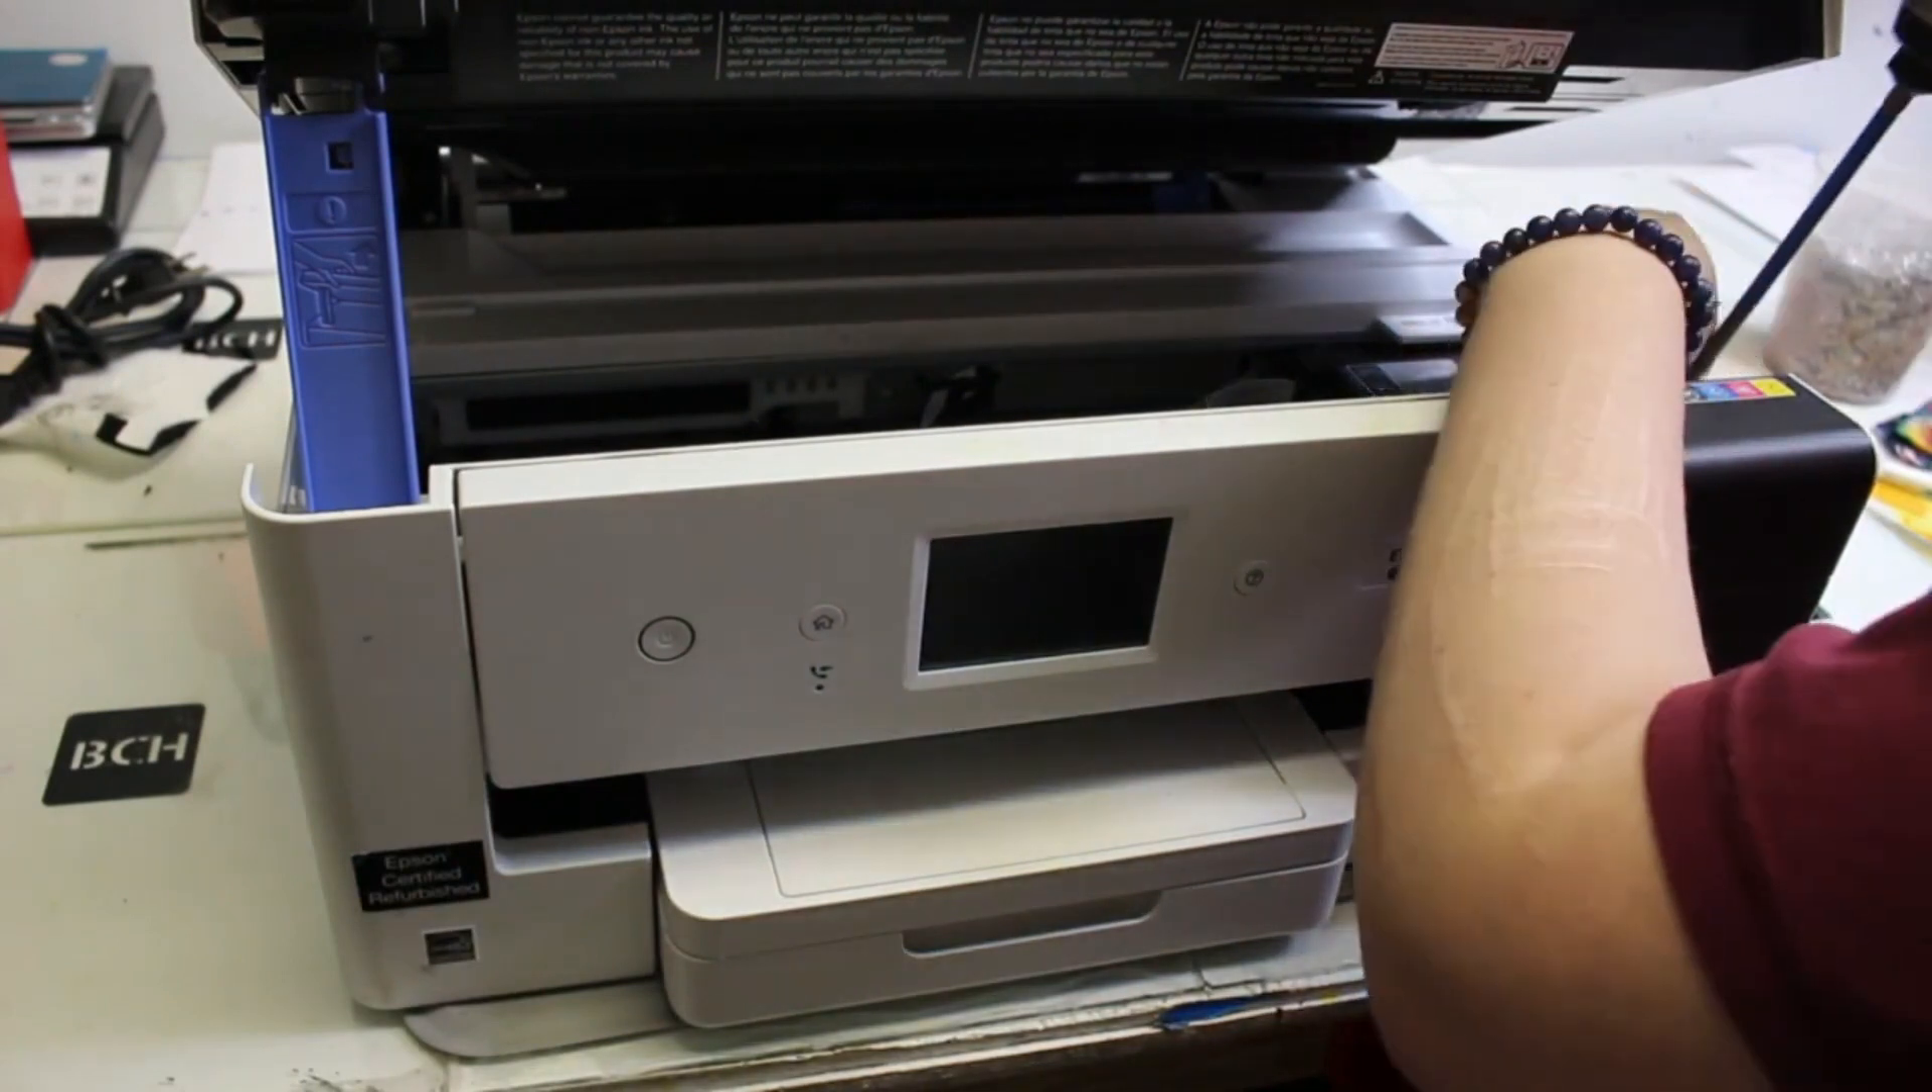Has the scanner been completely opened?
Yes.